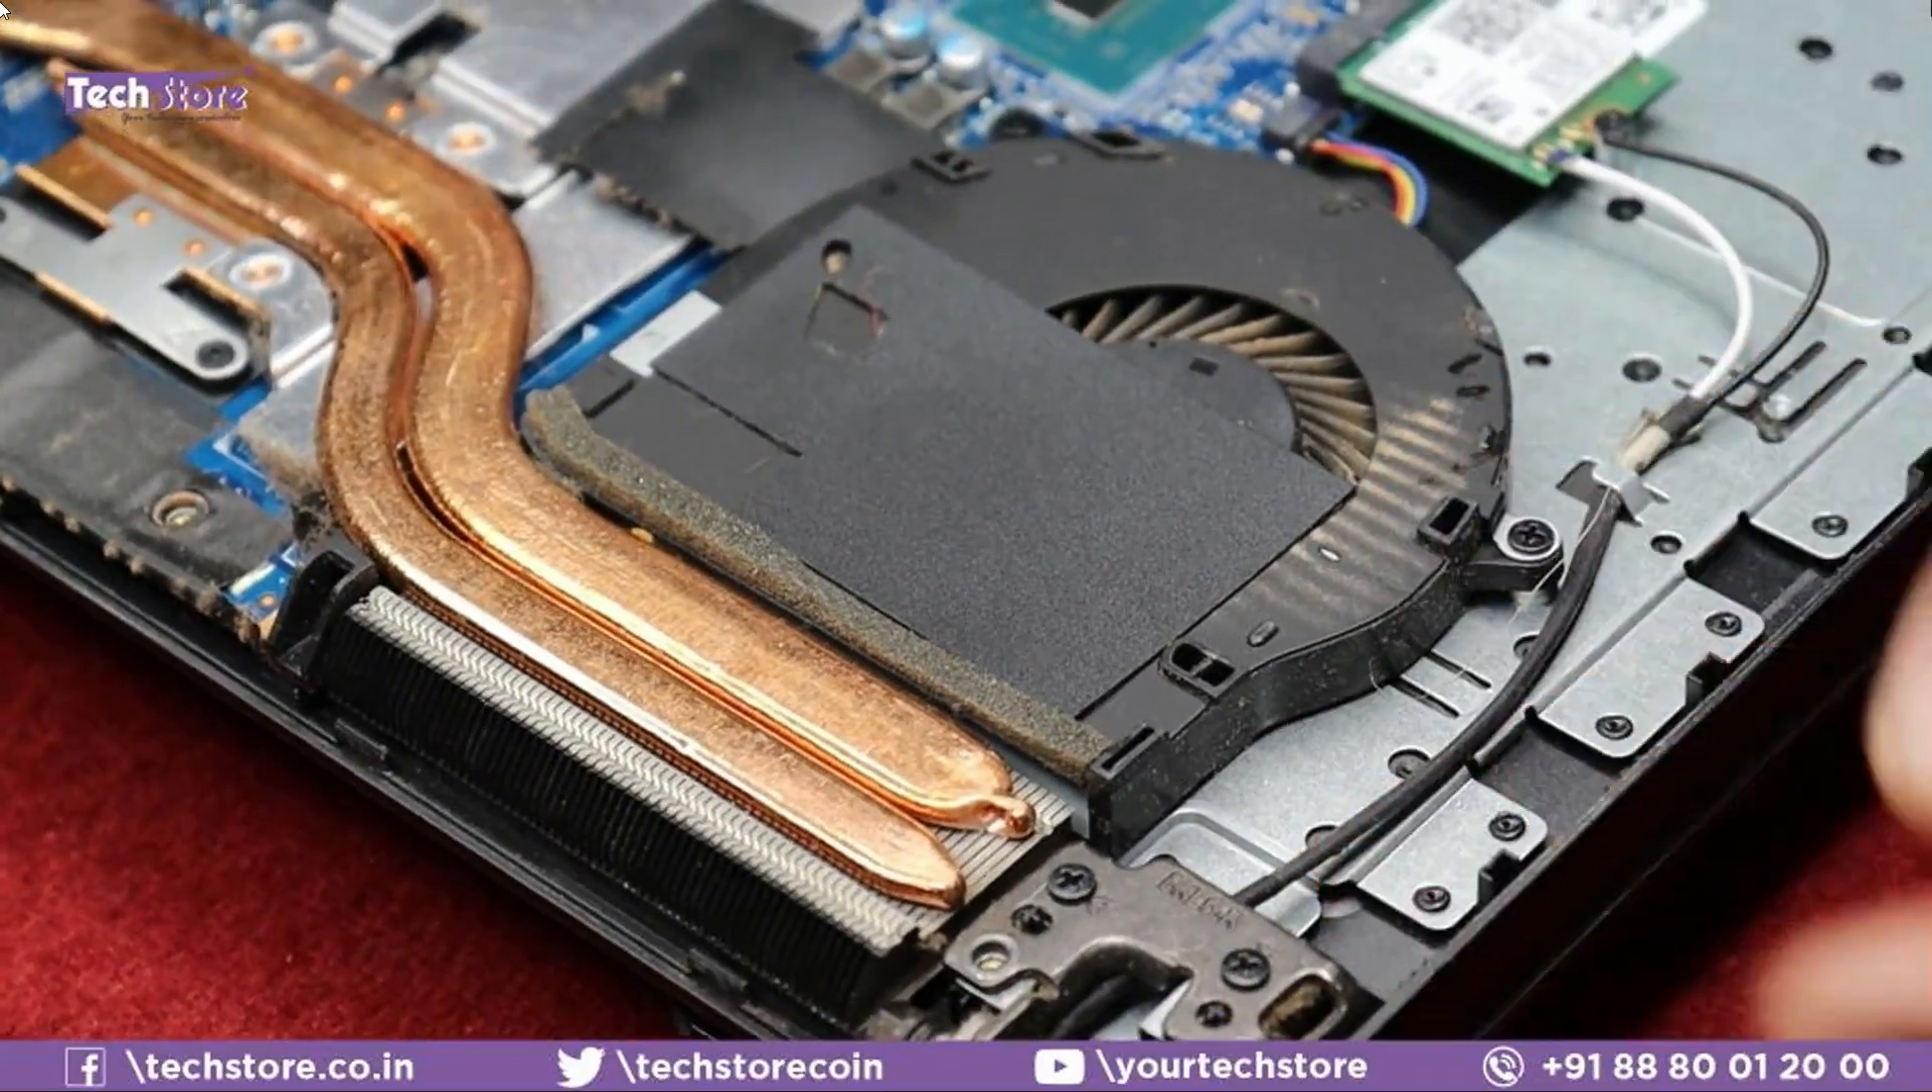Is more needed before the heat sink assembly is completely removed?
Yes.